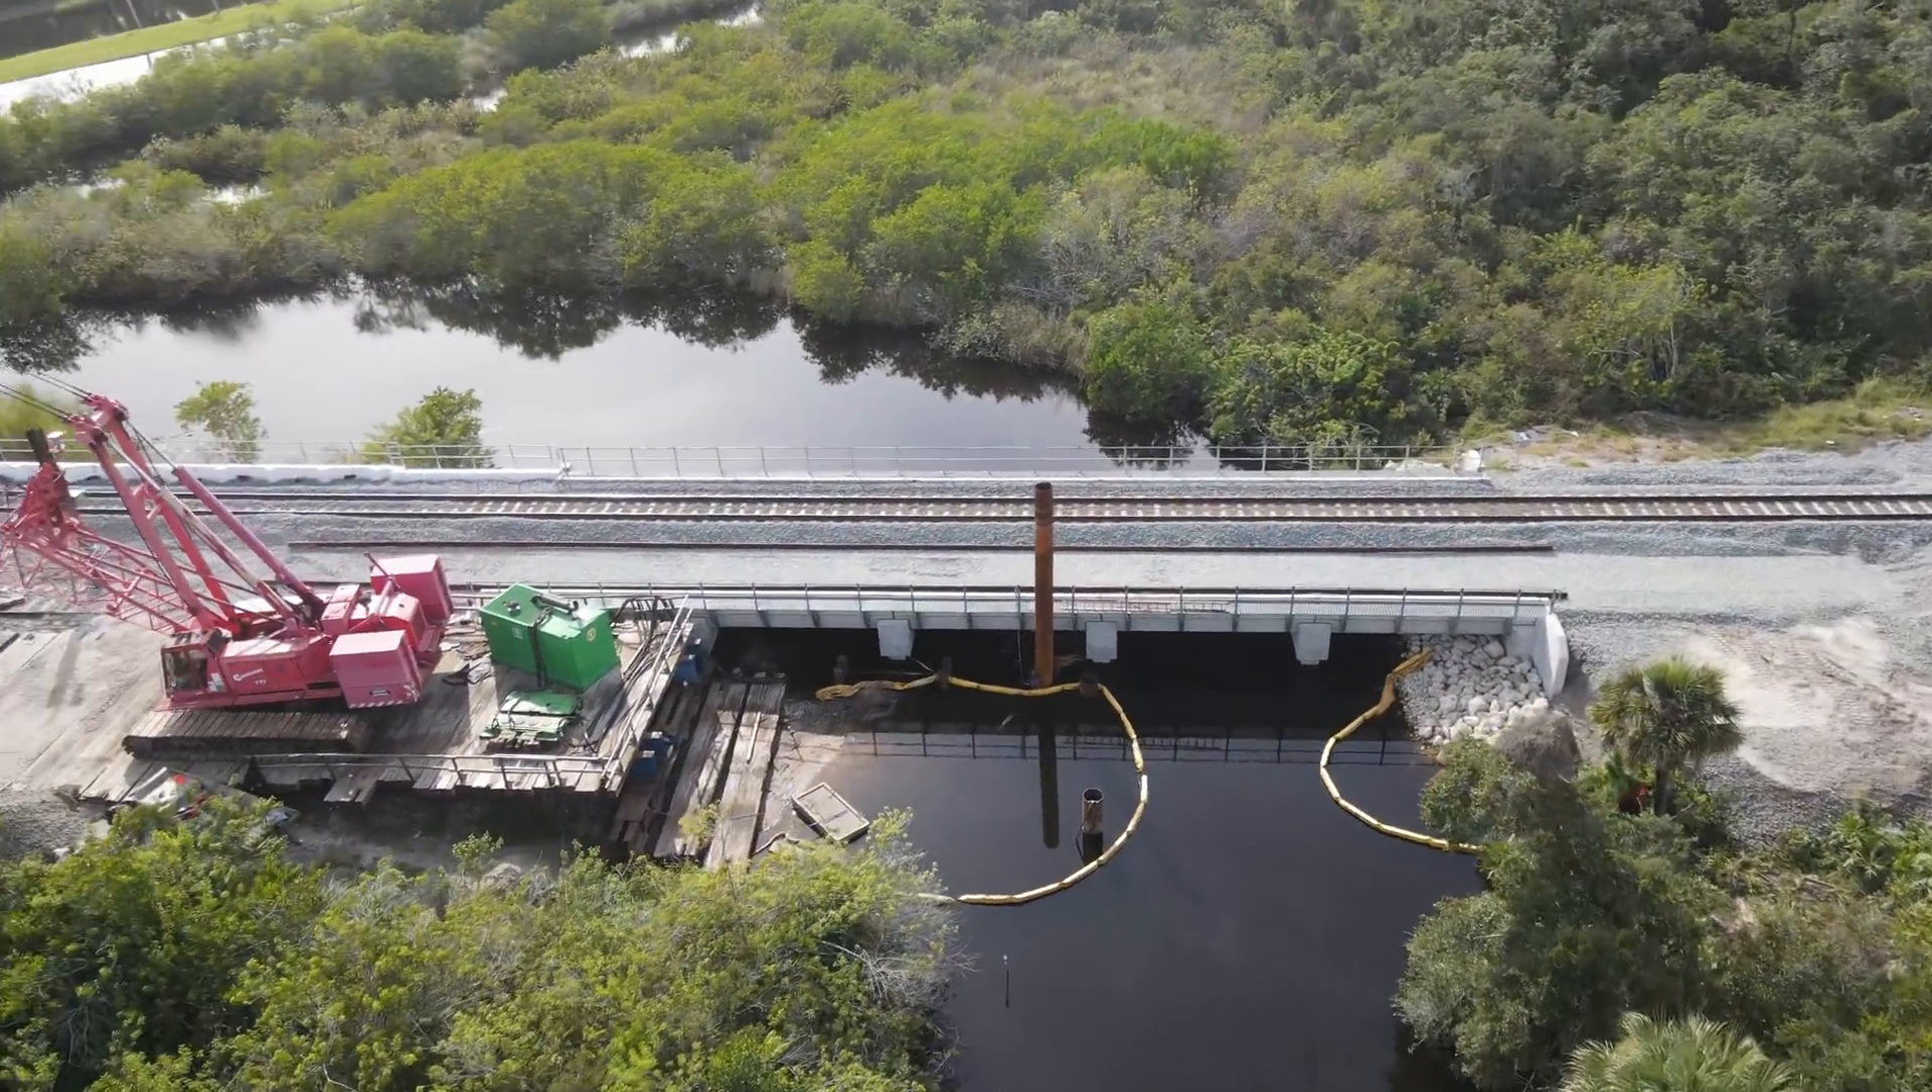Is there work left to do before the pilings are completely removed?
Yes.